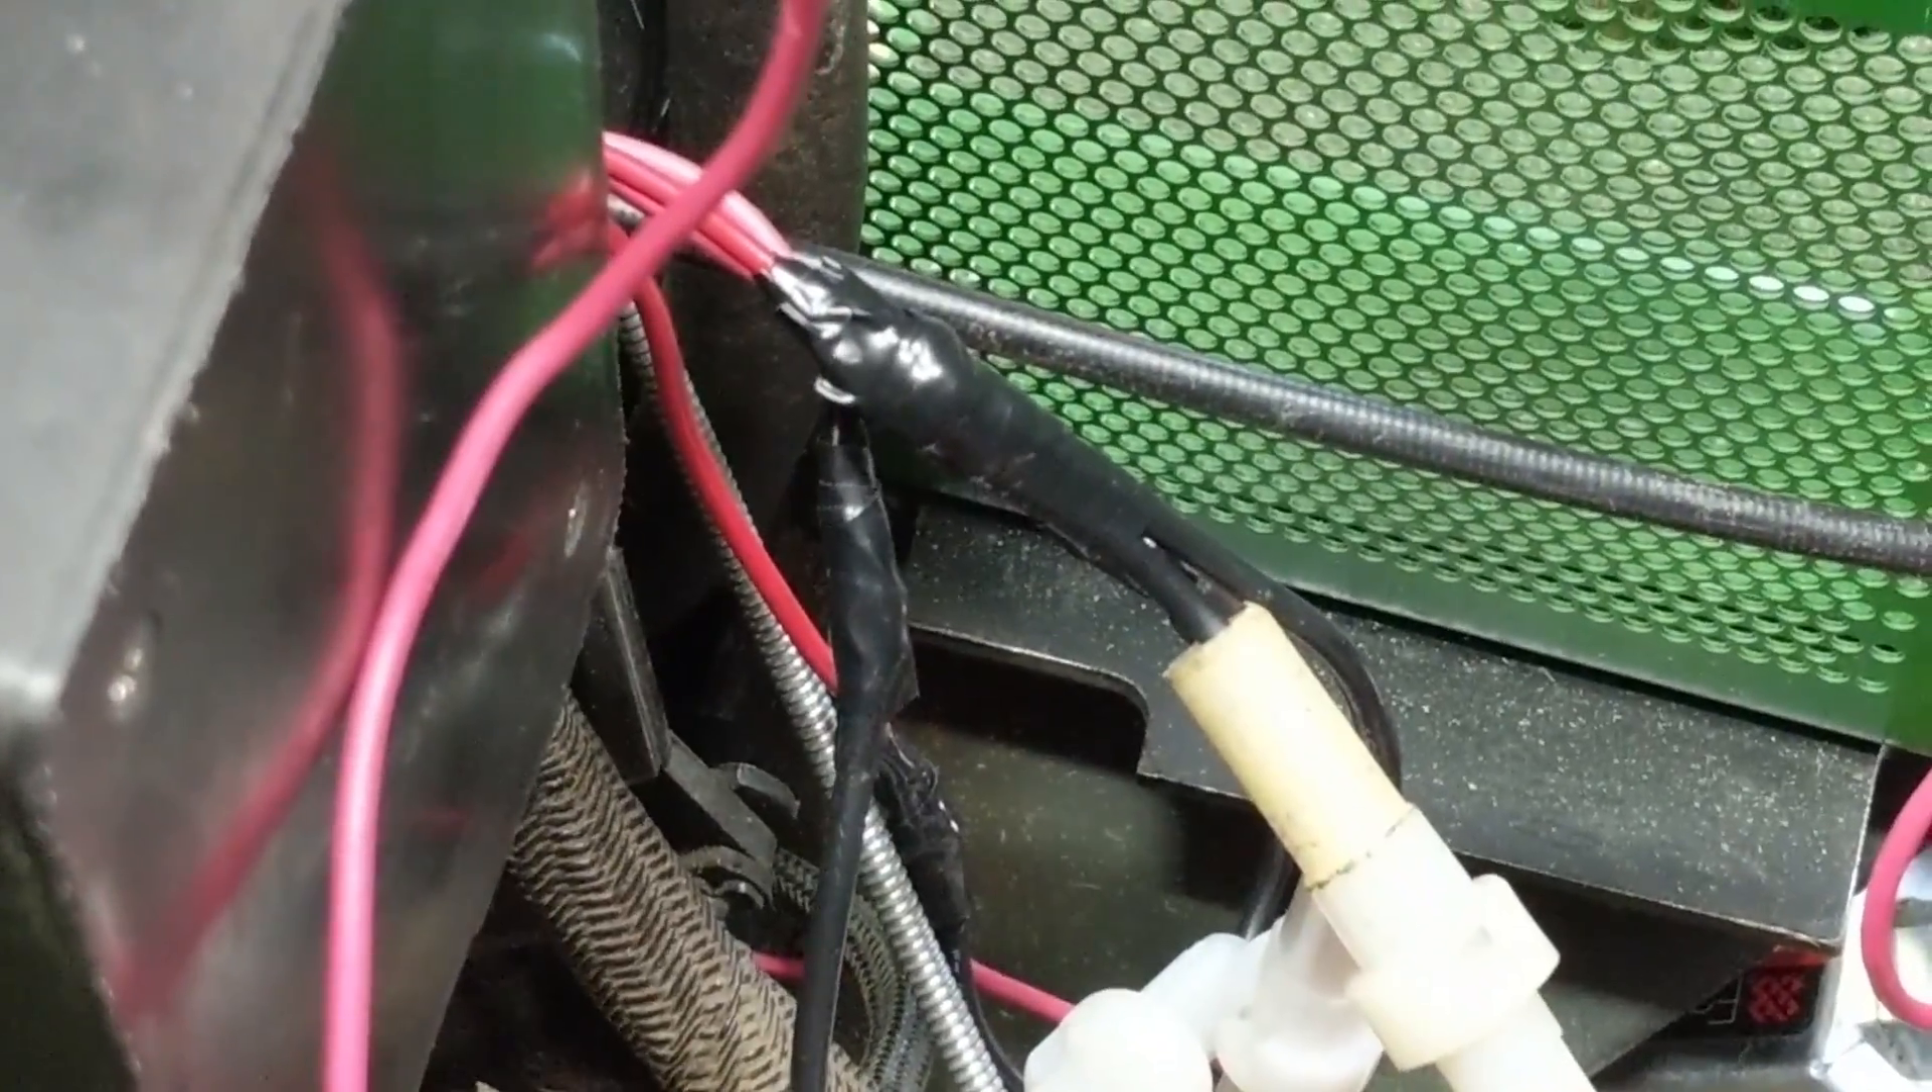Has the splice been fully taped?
Yes.